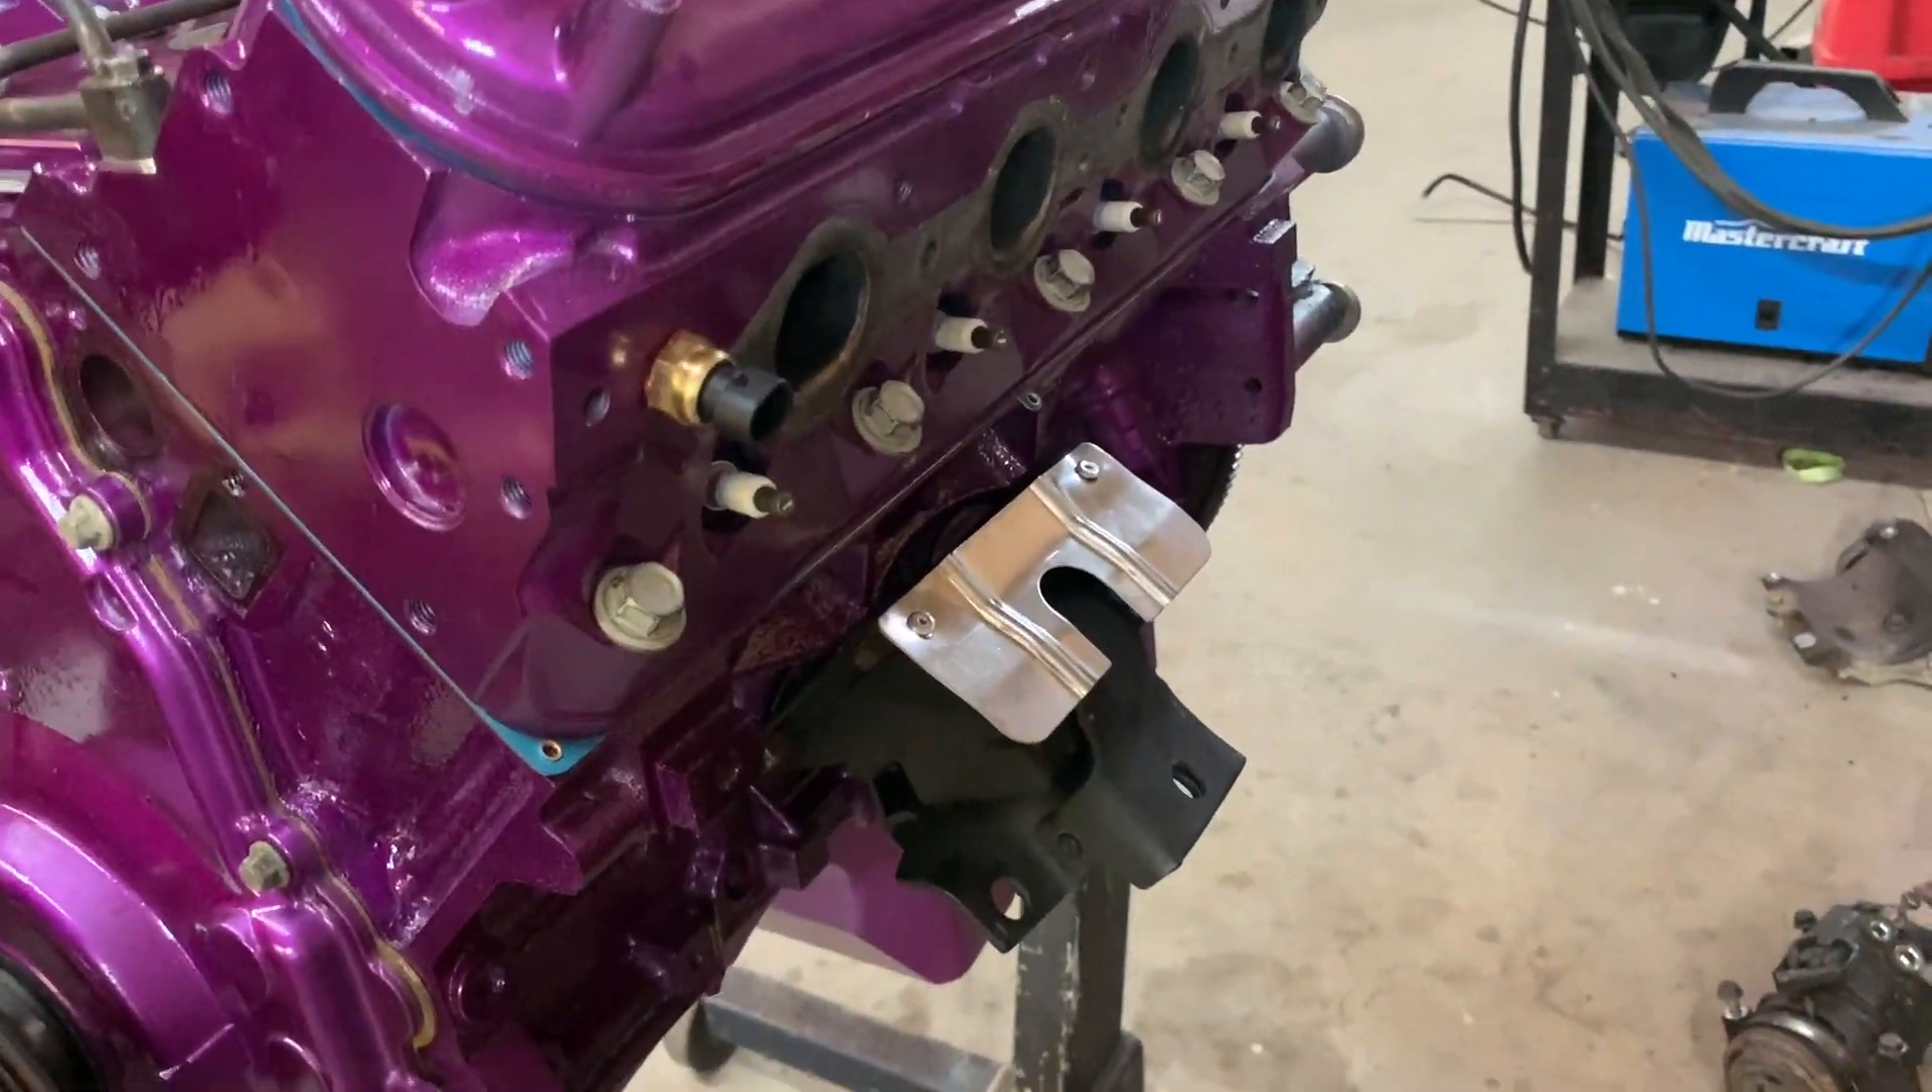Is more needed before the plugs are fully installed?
No.